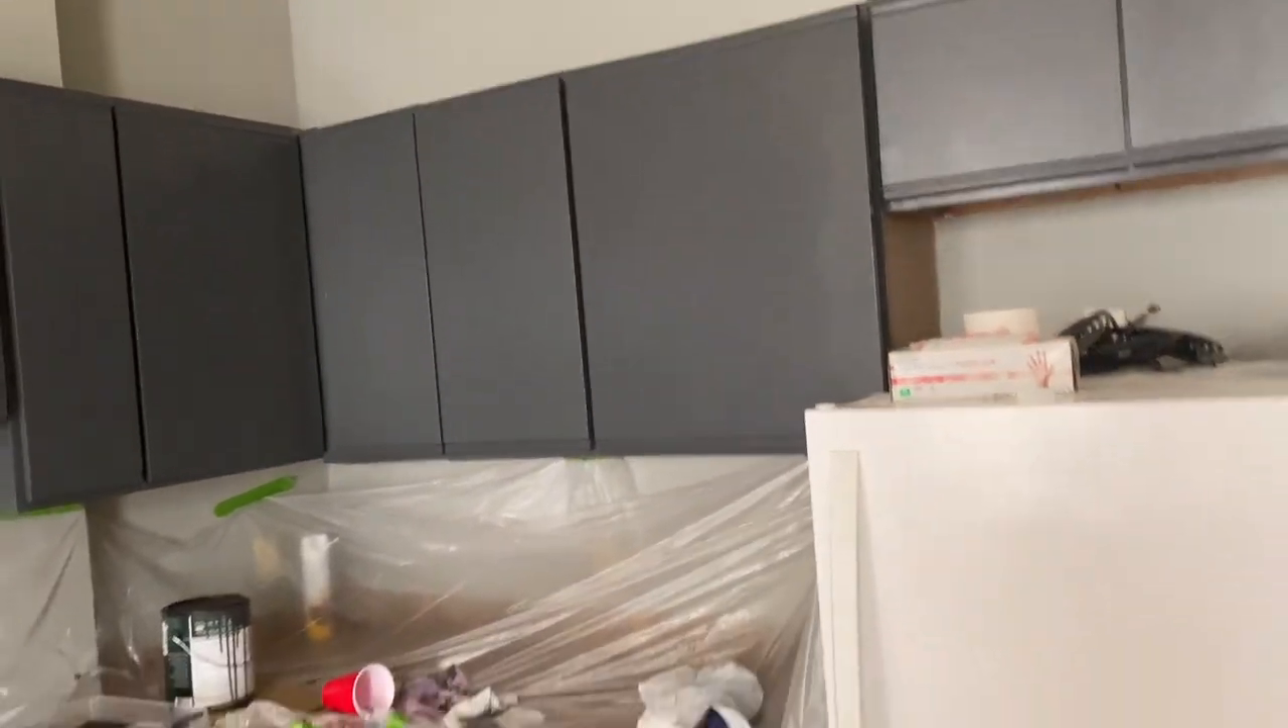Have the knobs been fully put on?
No.